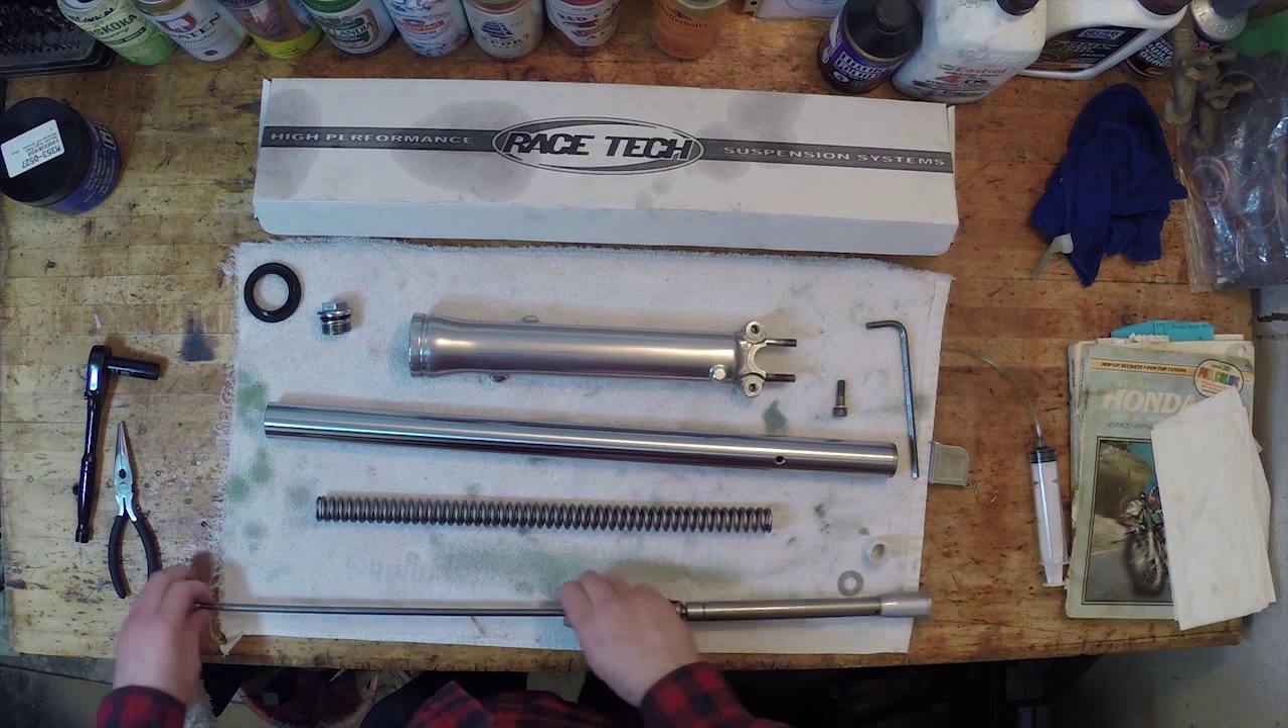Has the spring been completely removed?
Yes.